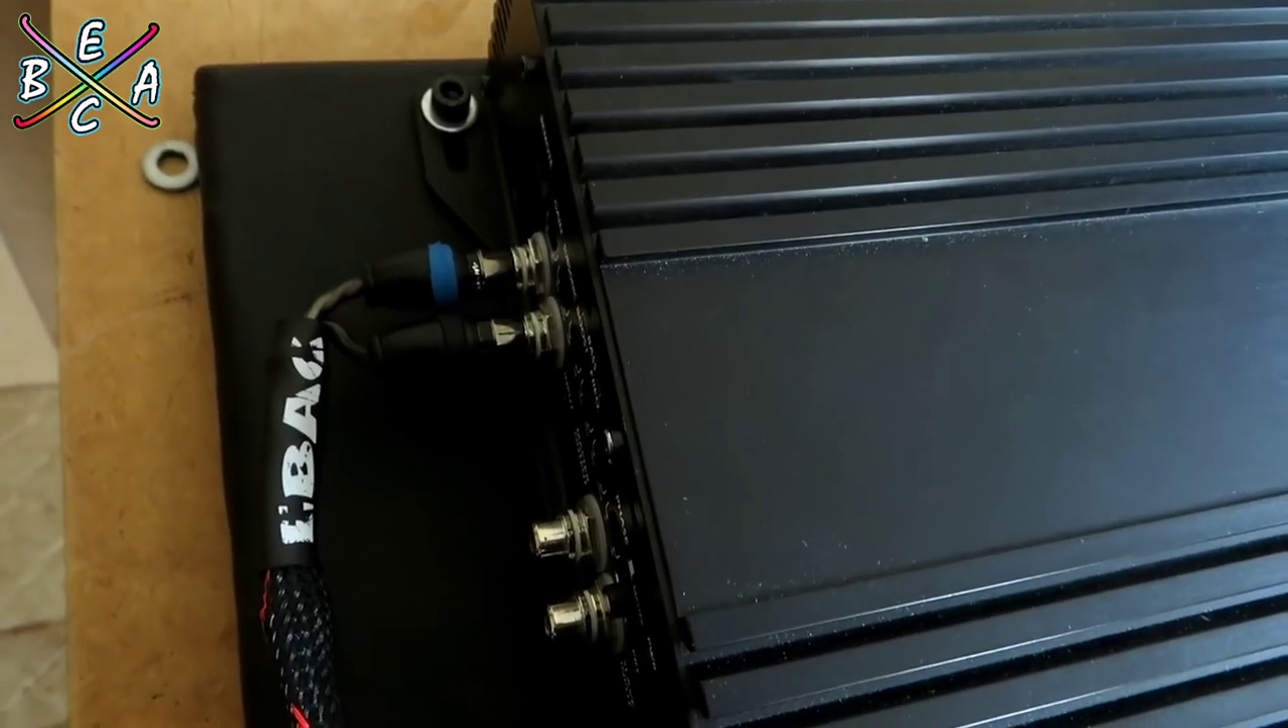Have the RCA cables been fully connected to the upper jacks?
Yes.